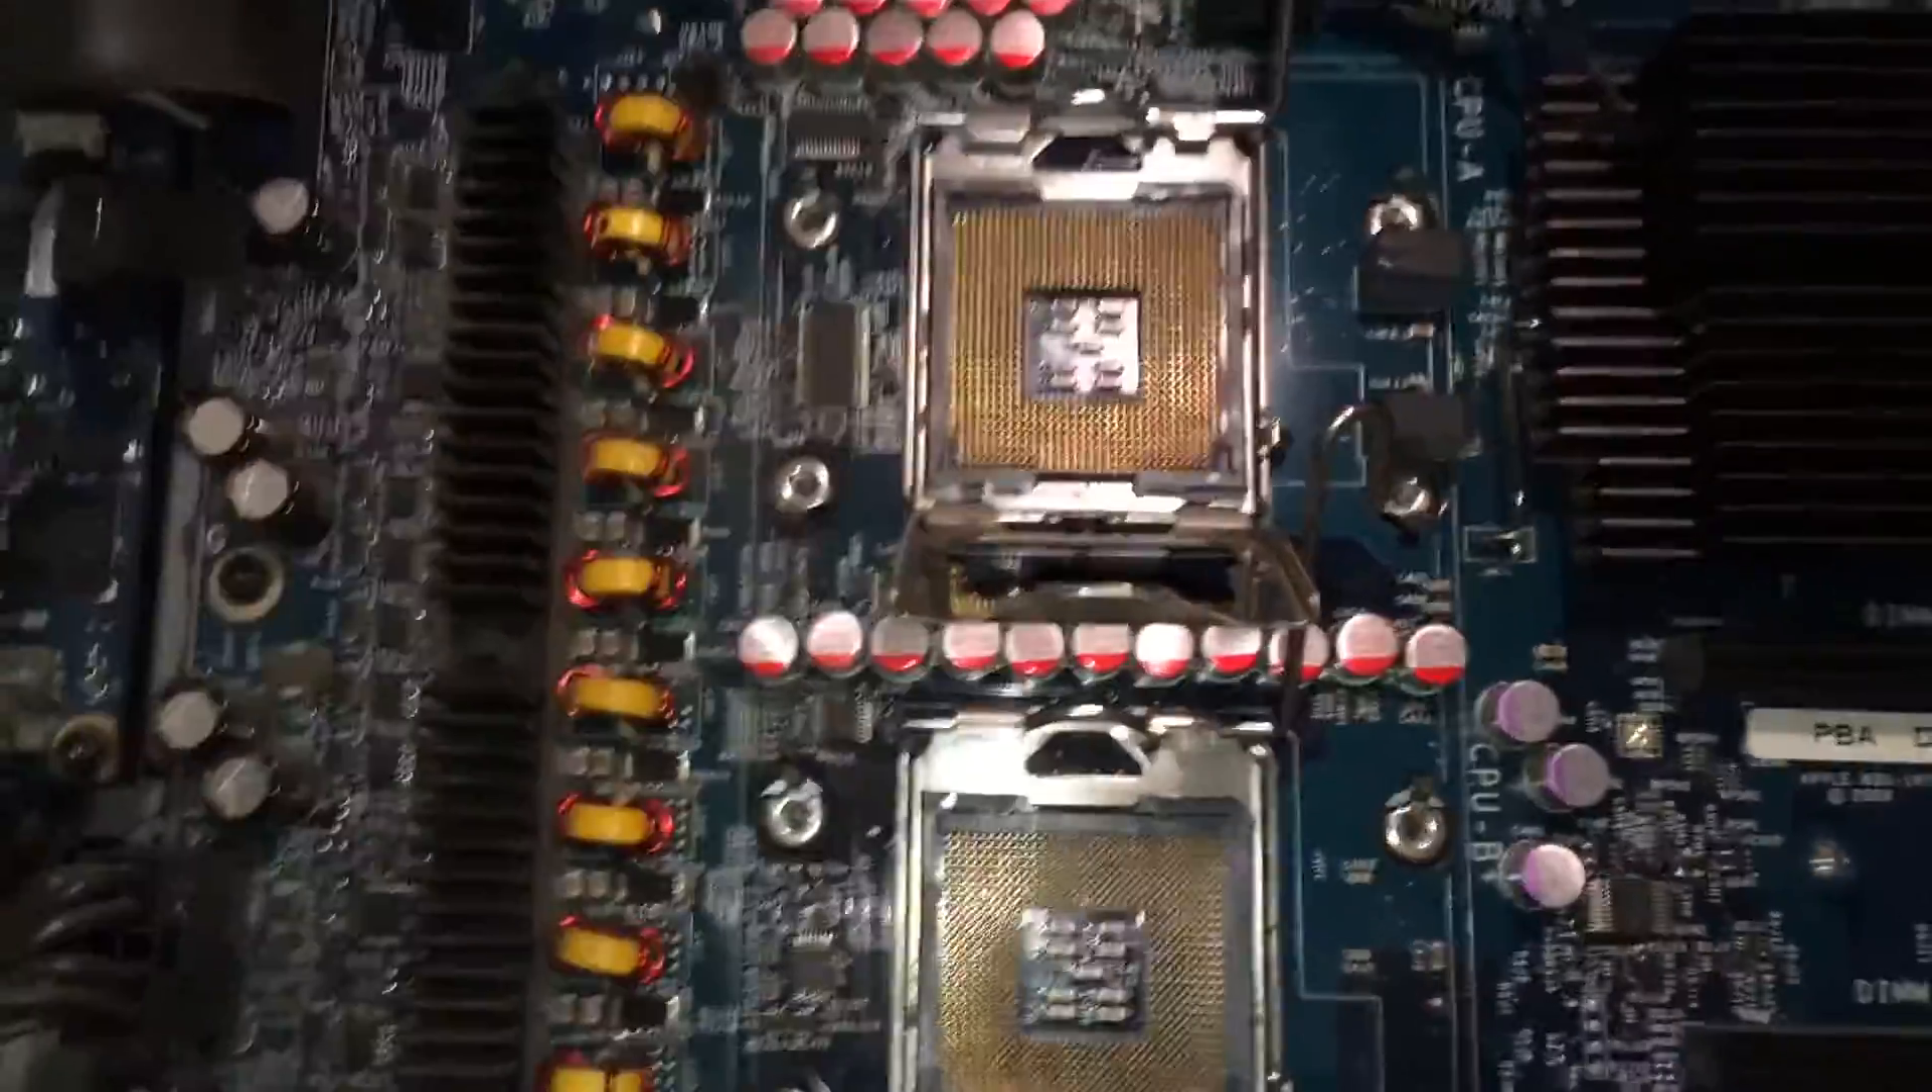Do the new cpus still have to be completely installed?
Yes.